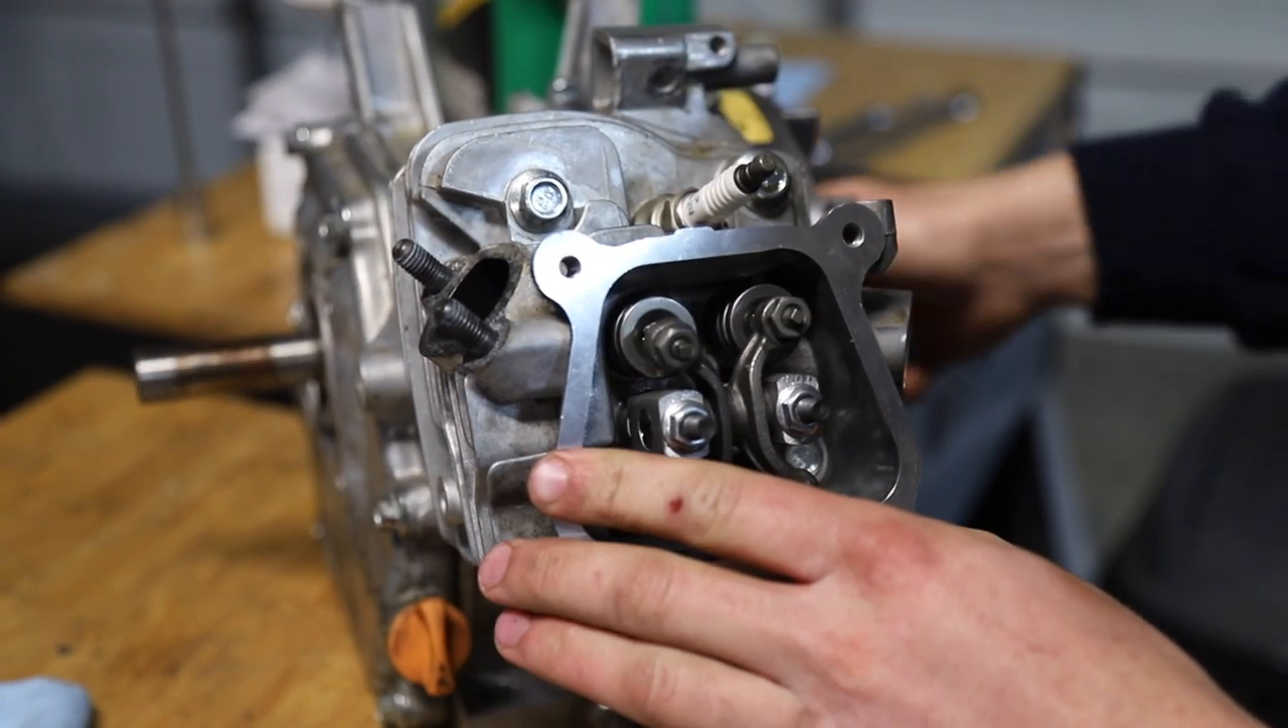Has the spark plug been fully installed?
Yes.